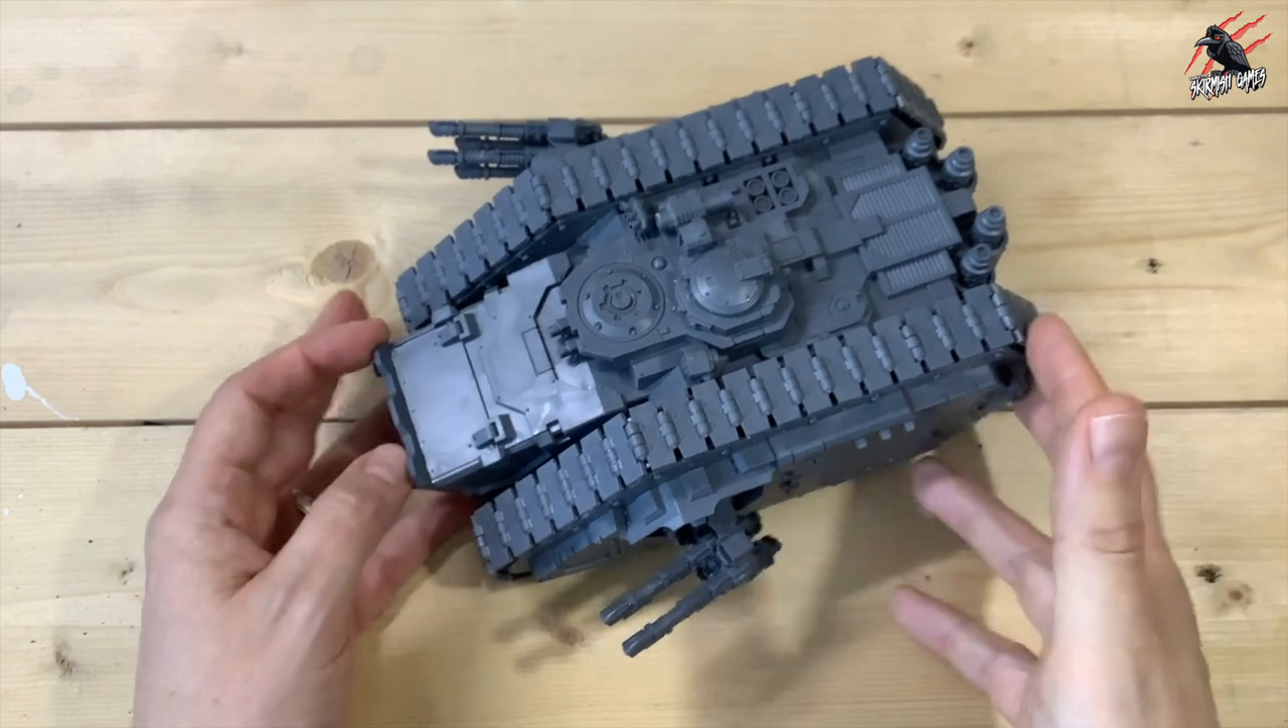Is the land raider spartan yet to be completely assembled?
No.